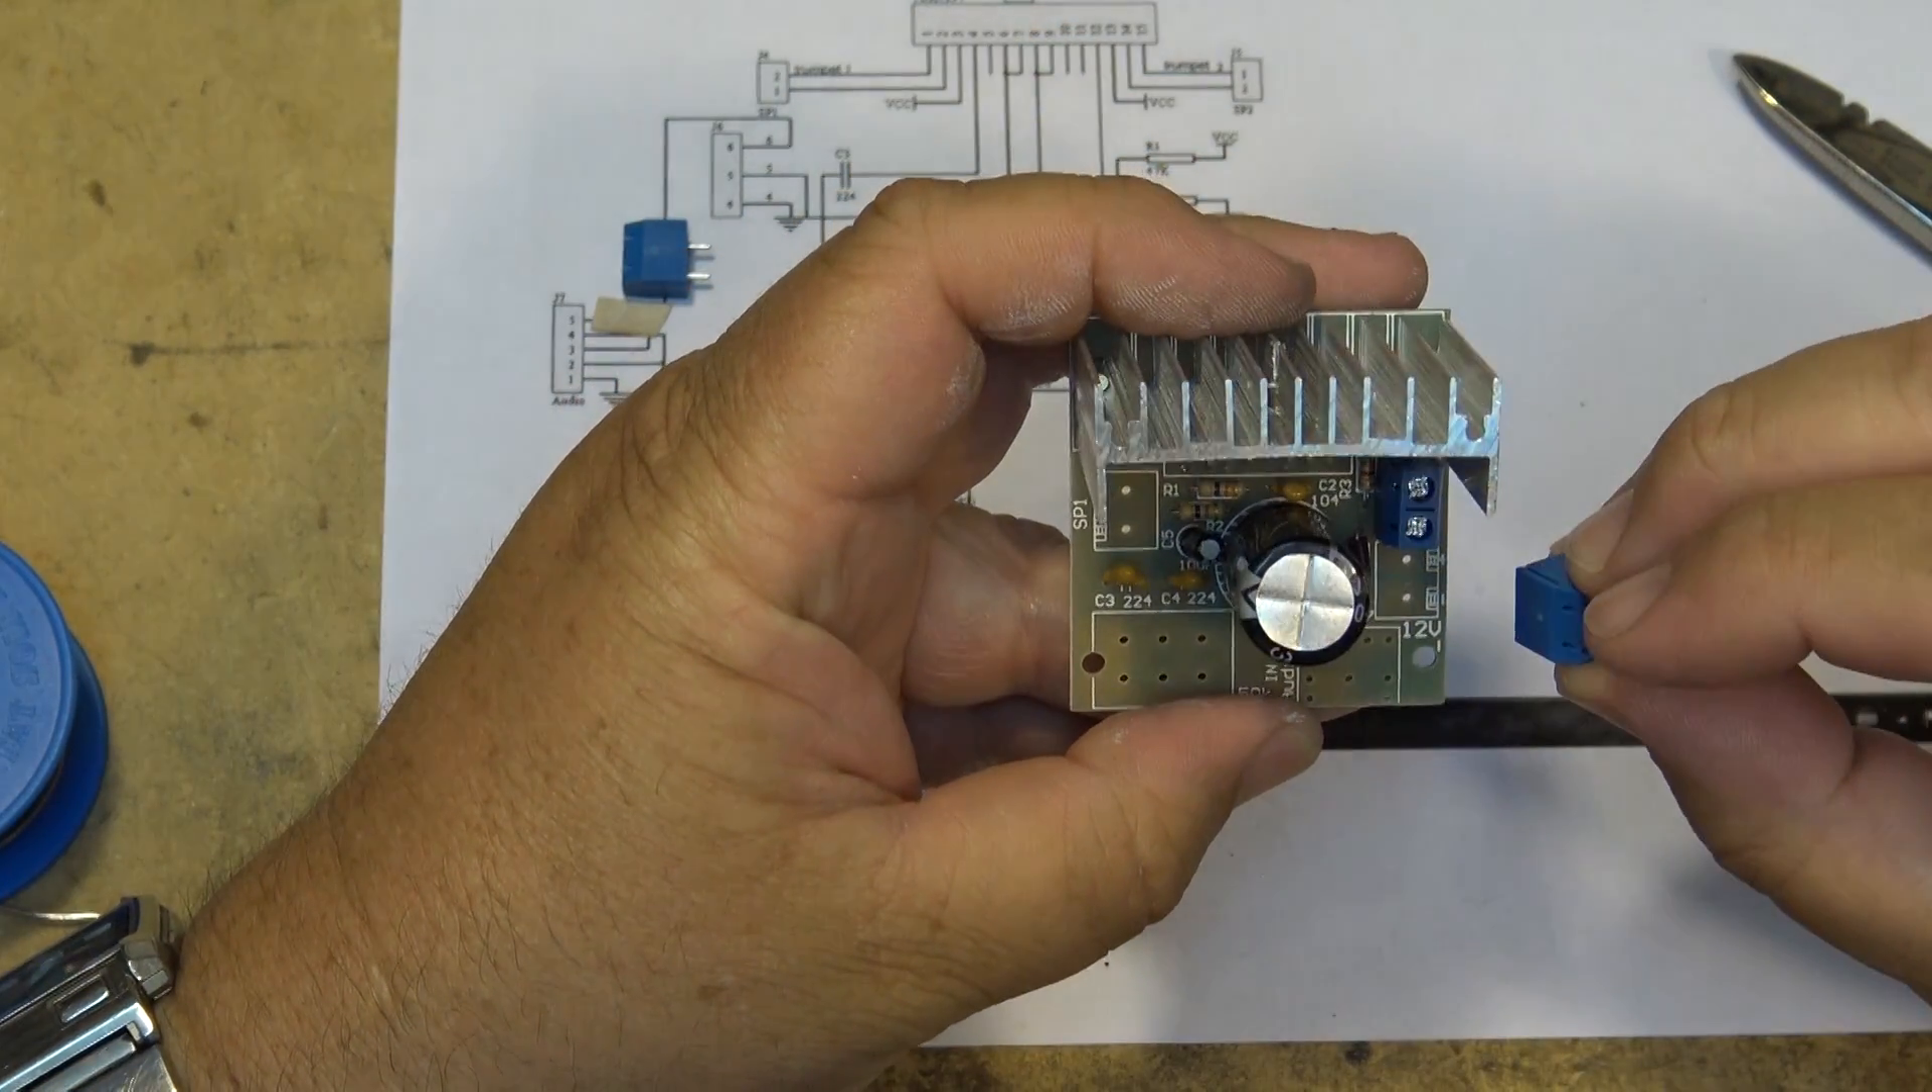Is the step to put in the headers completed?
No.